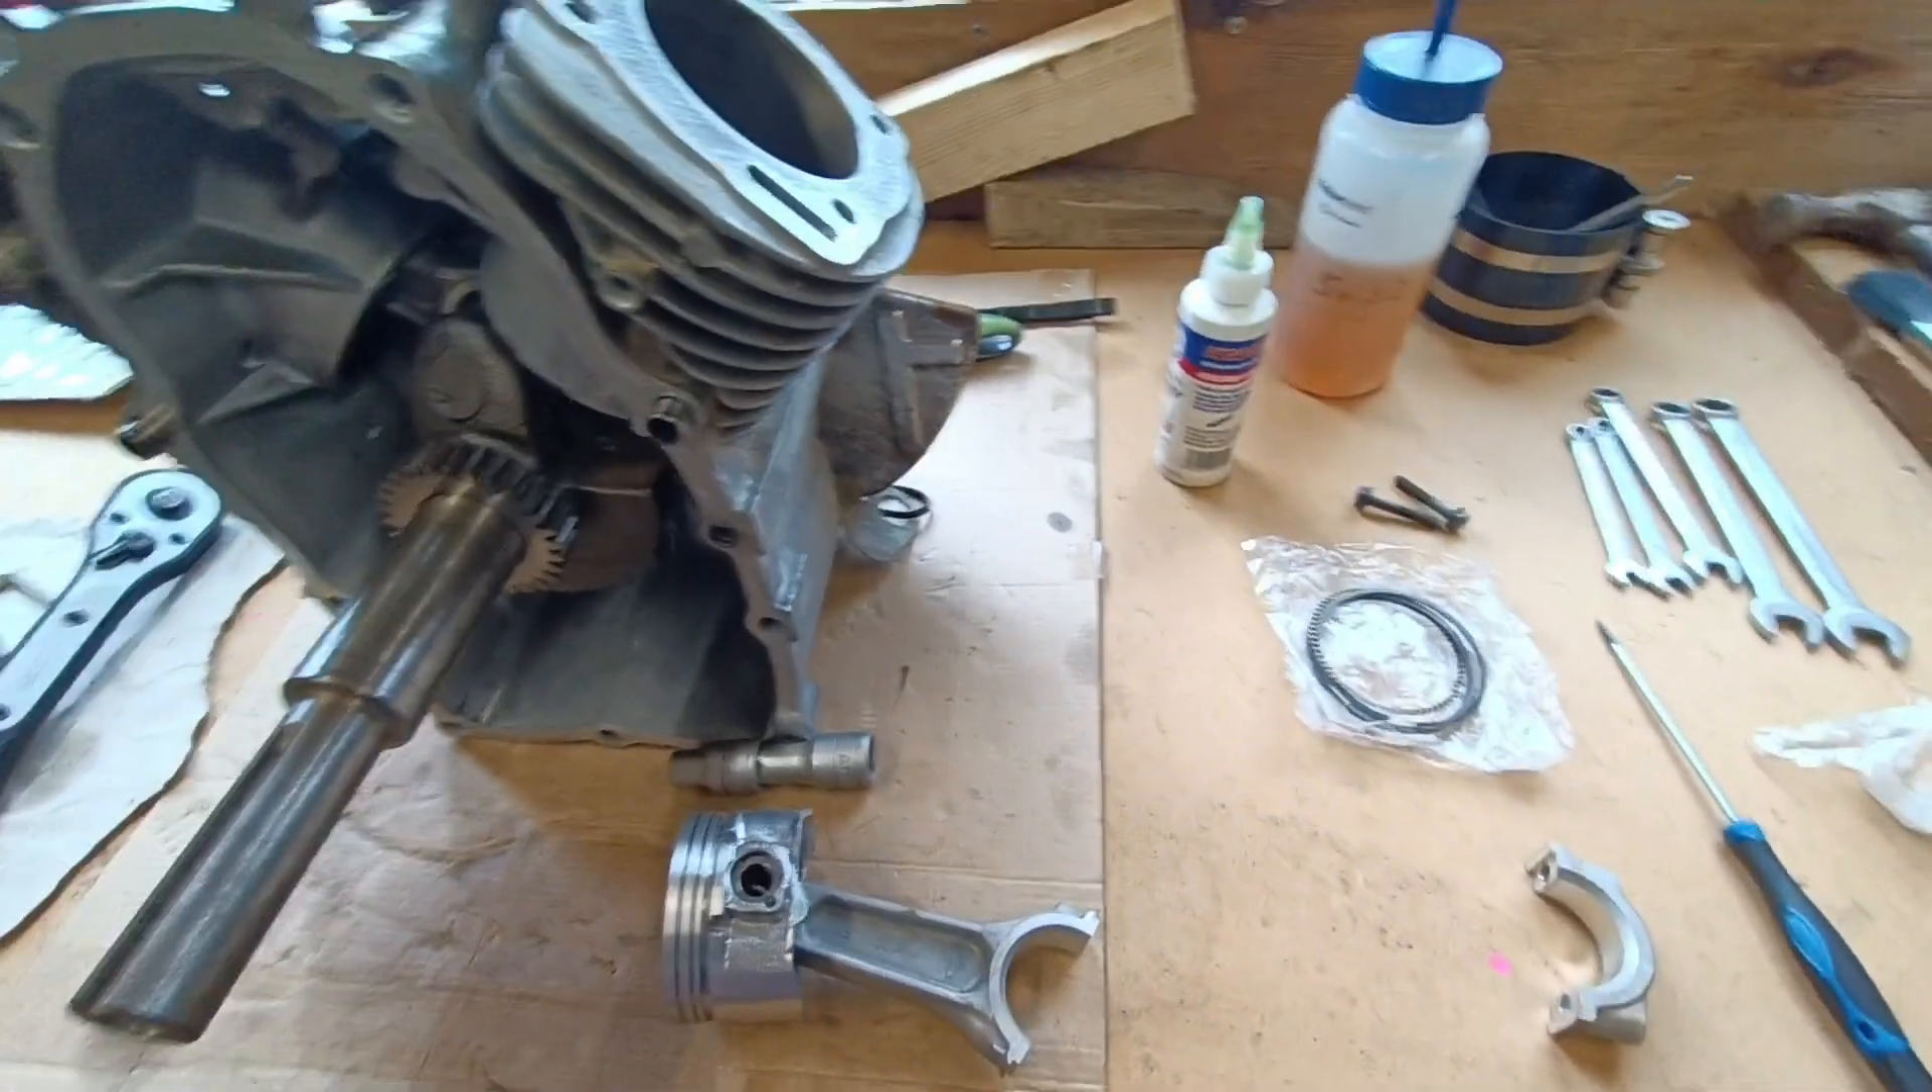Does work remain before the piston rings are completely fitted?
Yes.